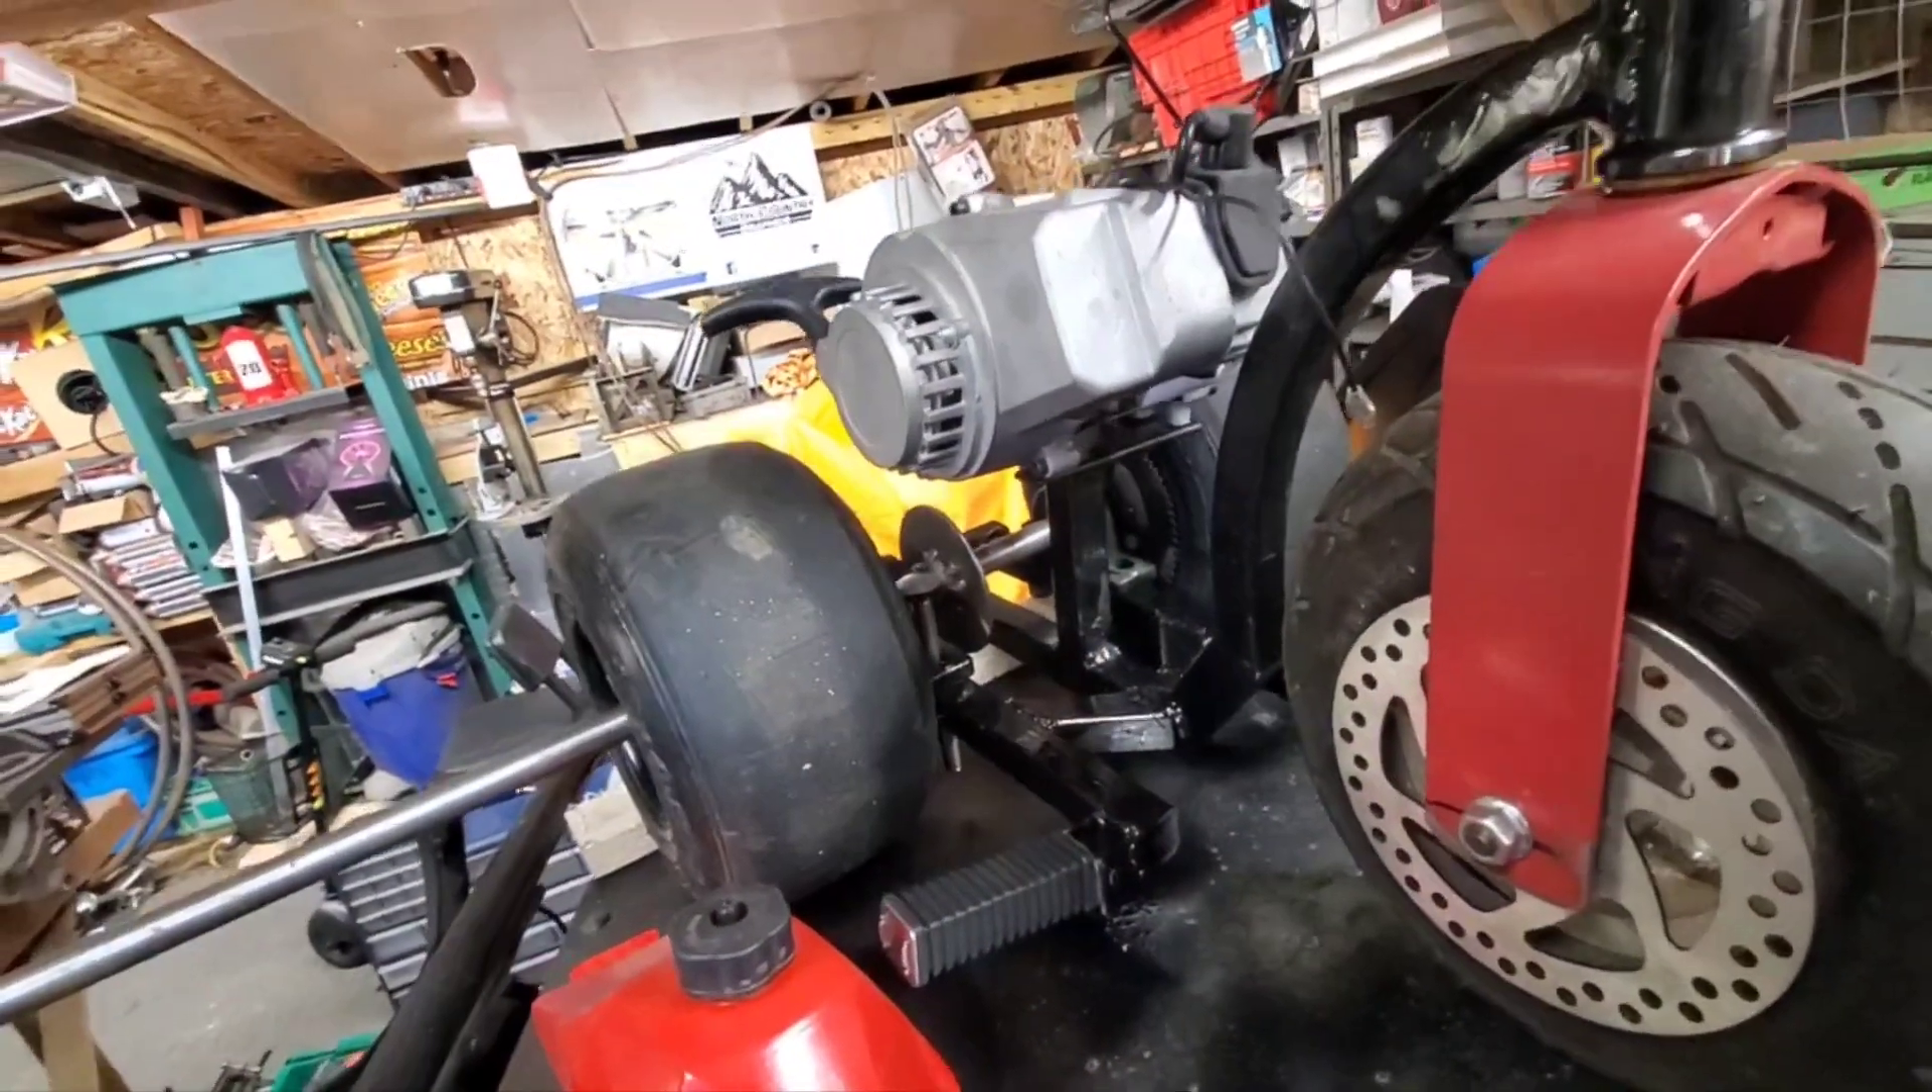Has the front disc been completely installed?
Yes.